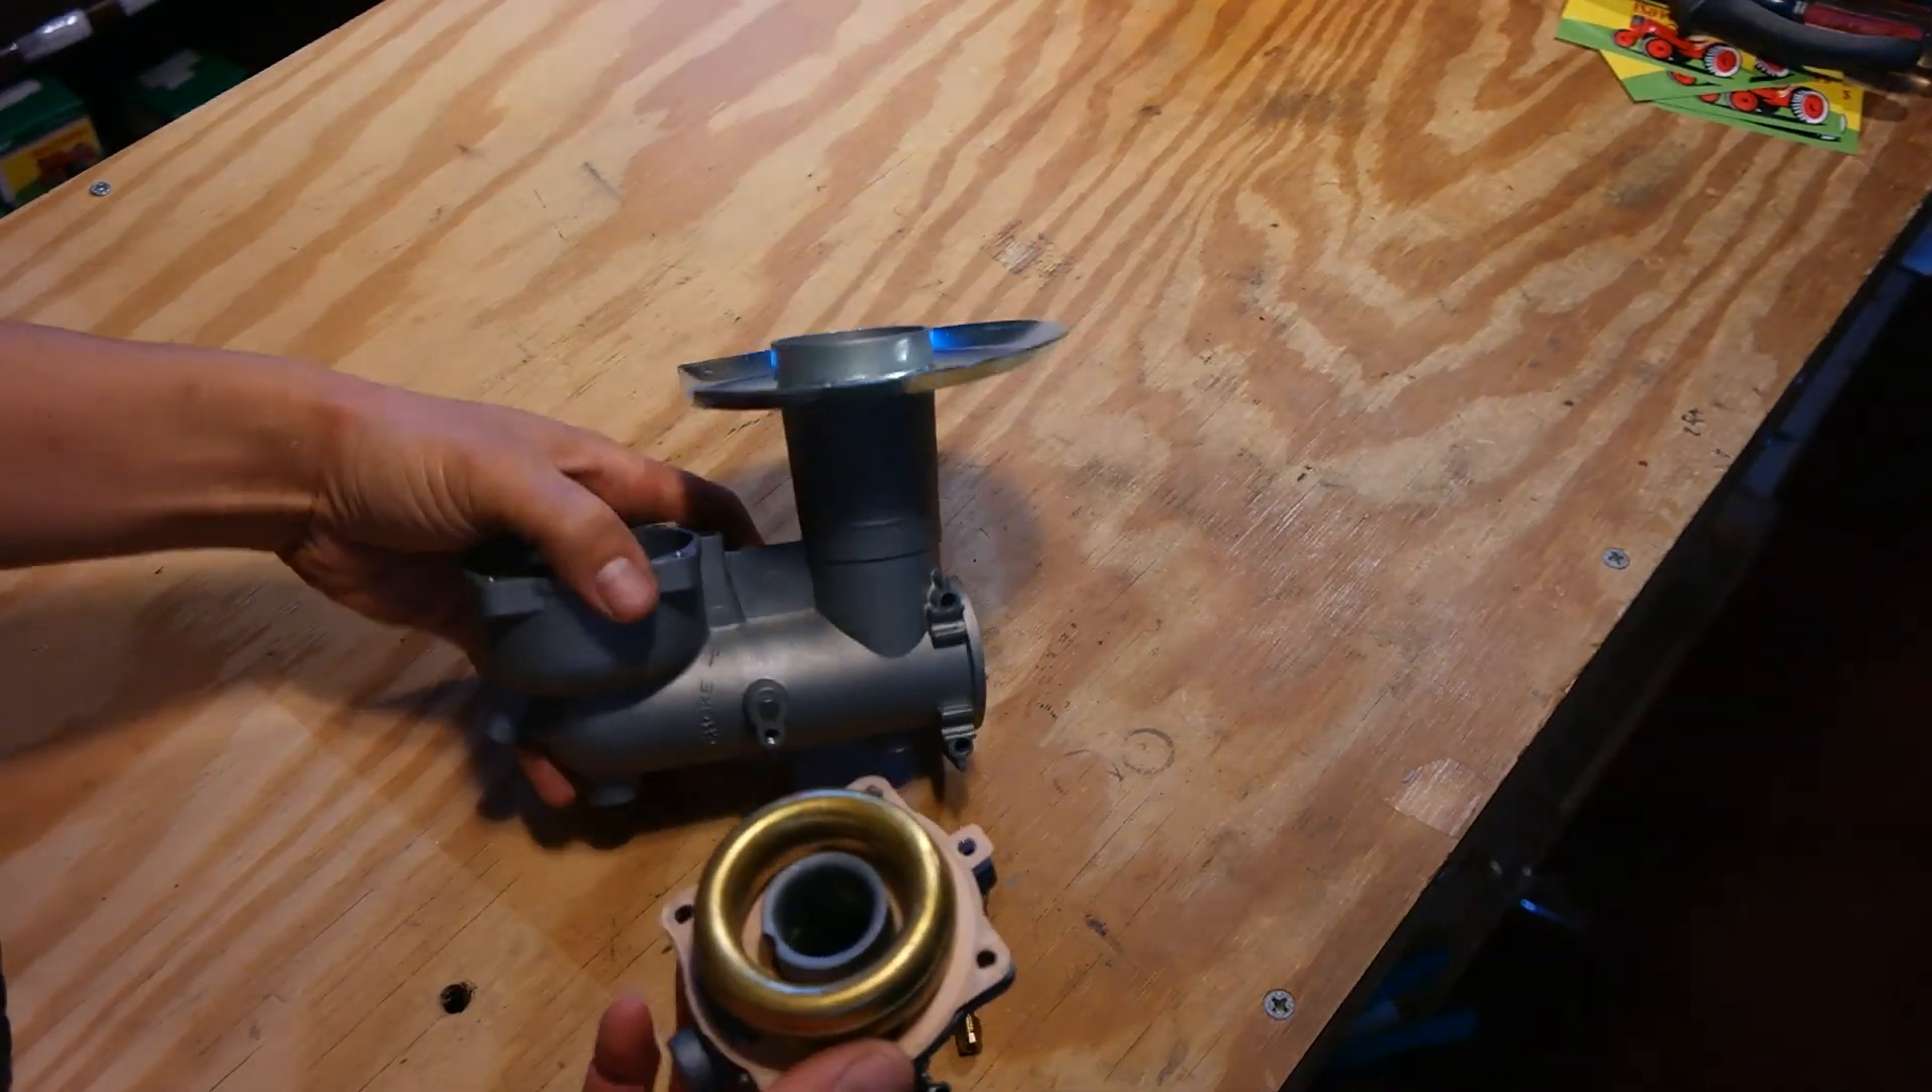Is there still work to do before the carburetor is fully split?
No.